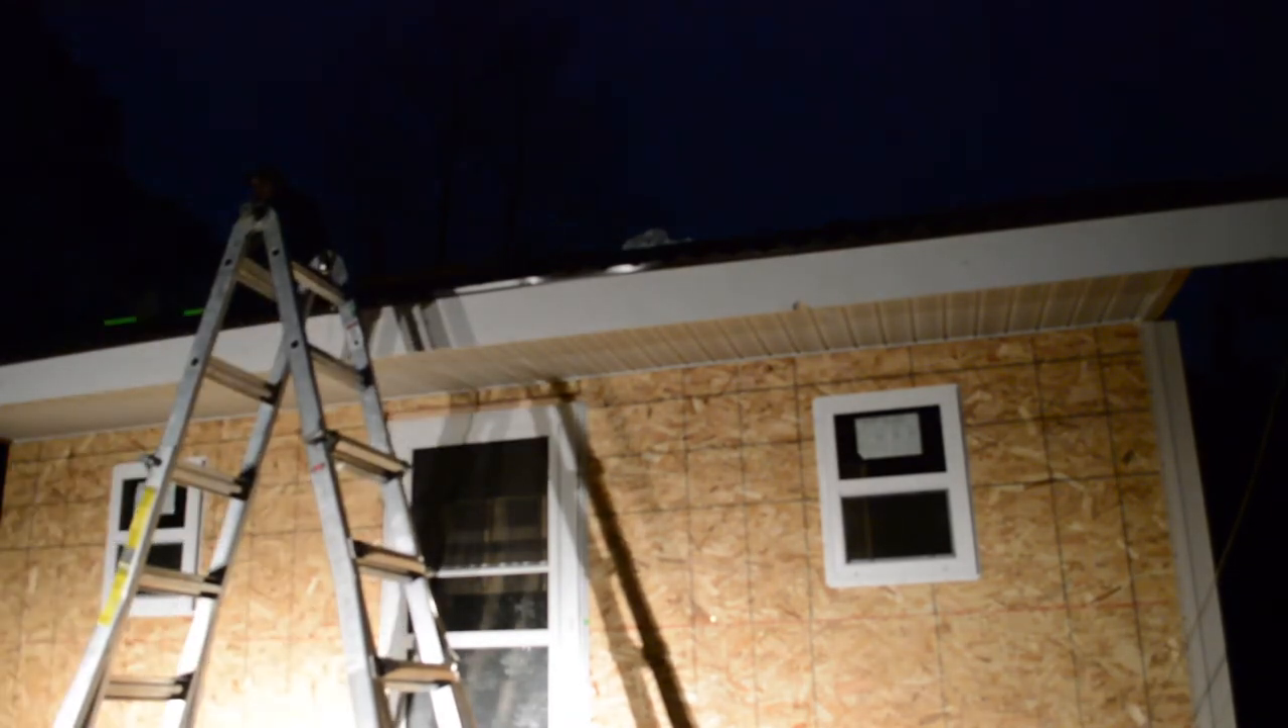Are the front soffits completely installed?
Yes.